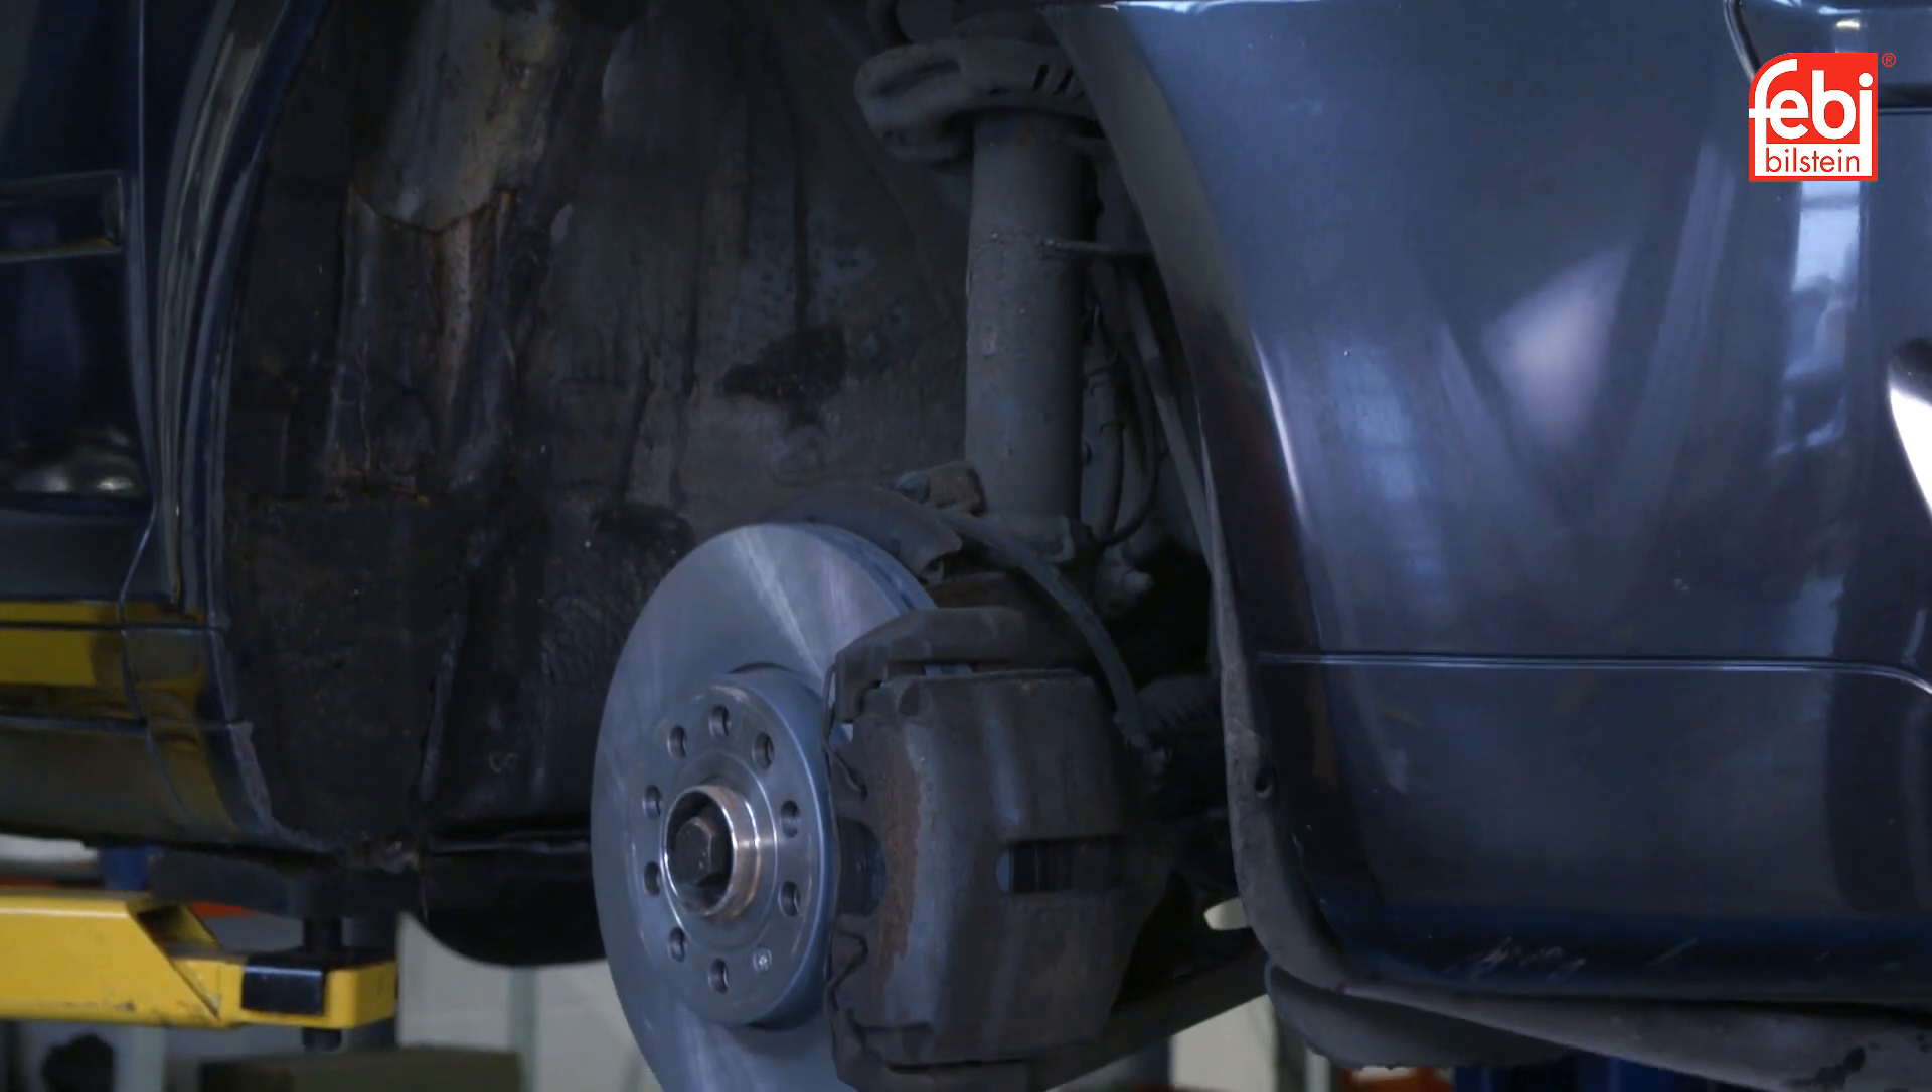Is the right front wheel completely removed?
Yes.